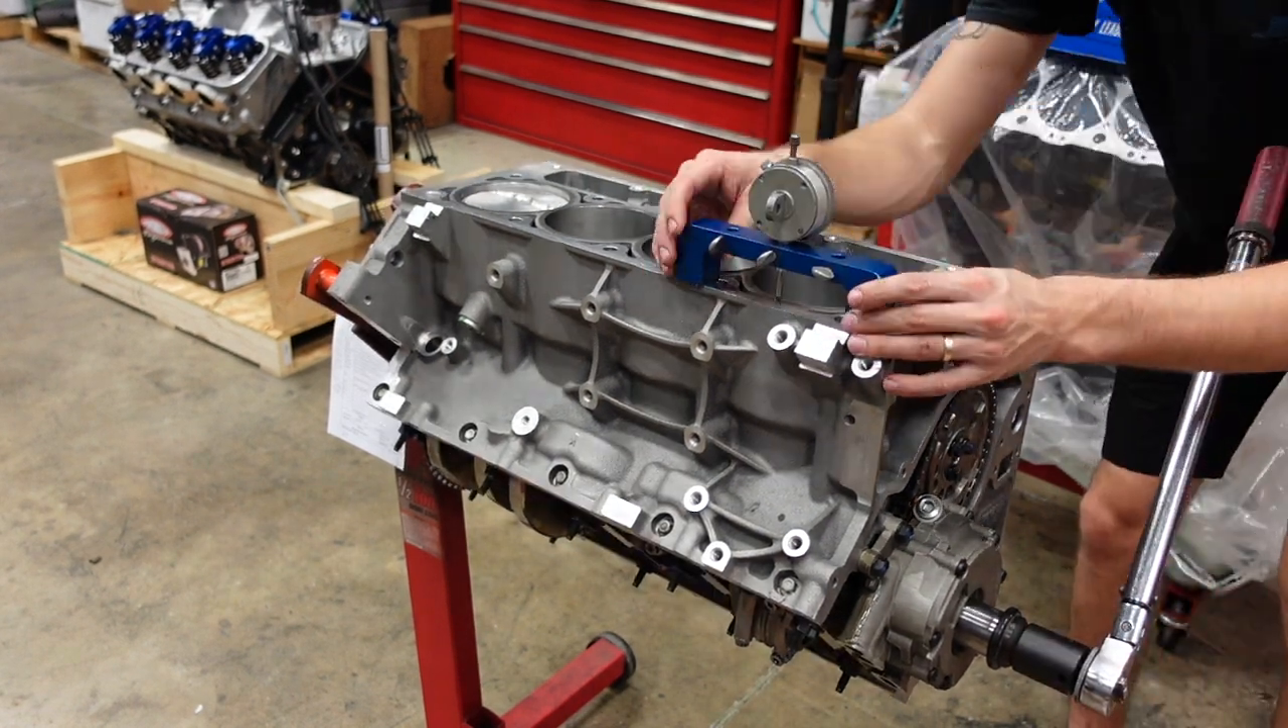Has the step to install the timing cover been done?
No.